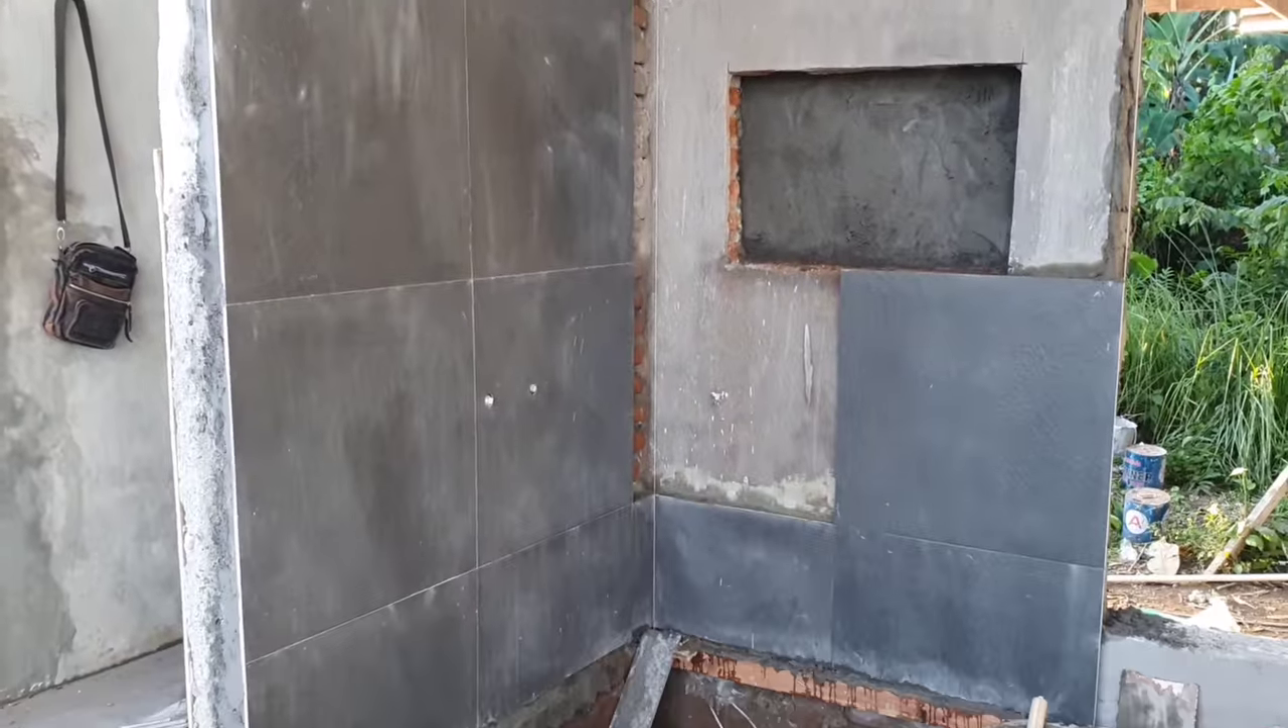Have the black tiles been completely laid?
No.